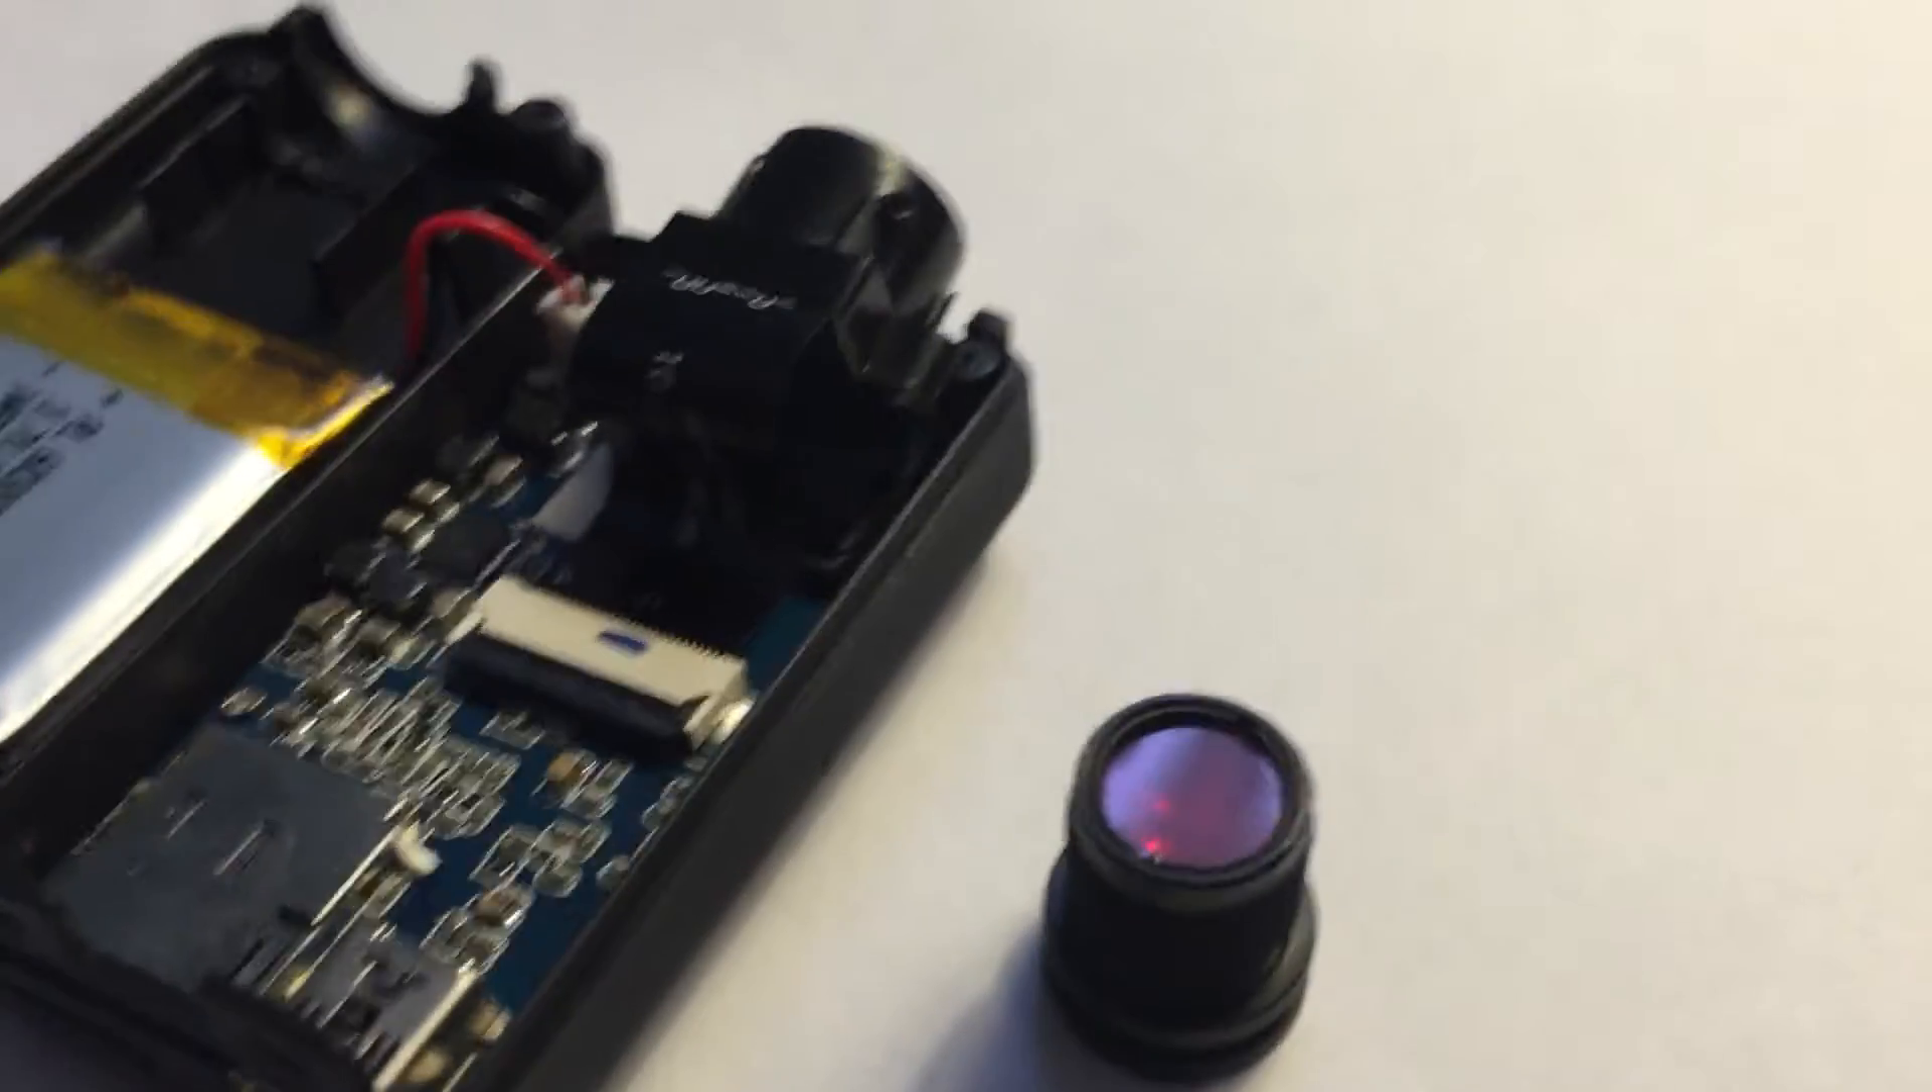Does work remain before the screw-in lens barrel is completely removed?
No.